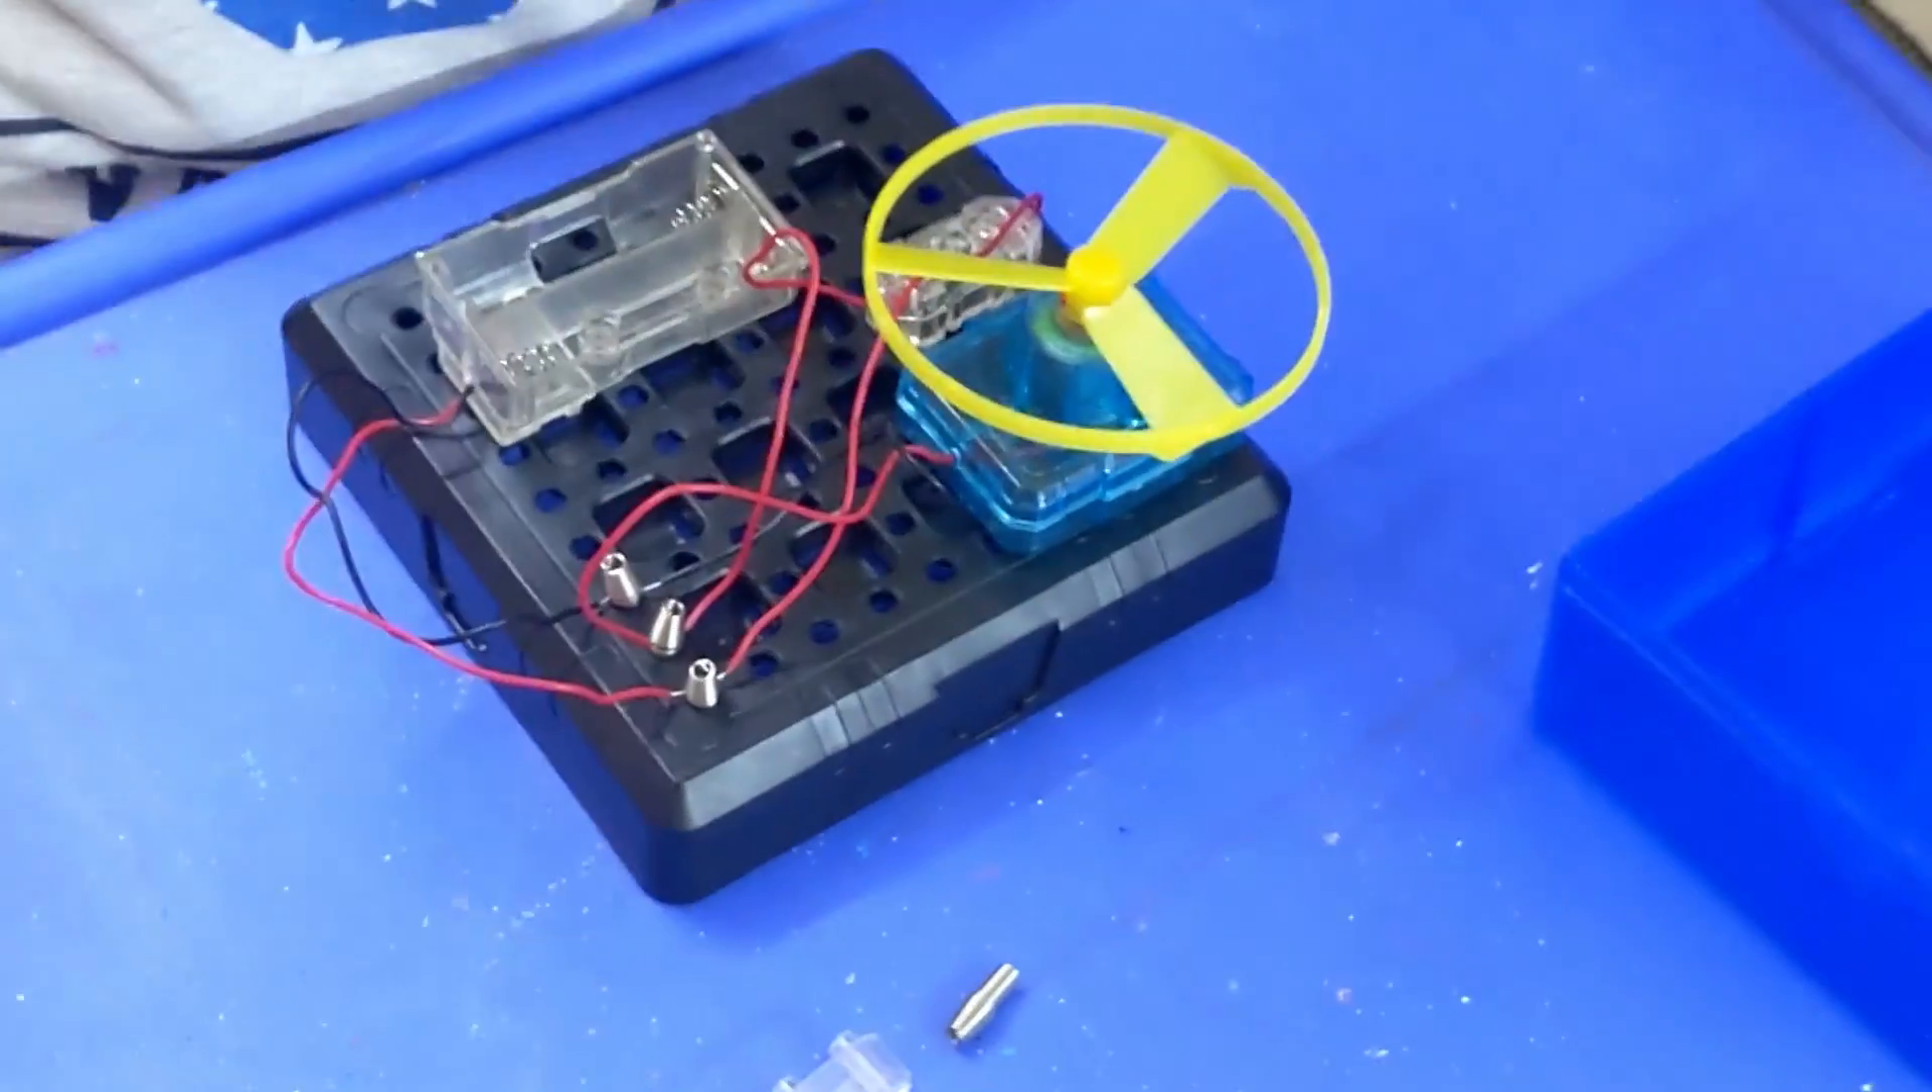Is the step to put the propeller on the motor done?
Yes.